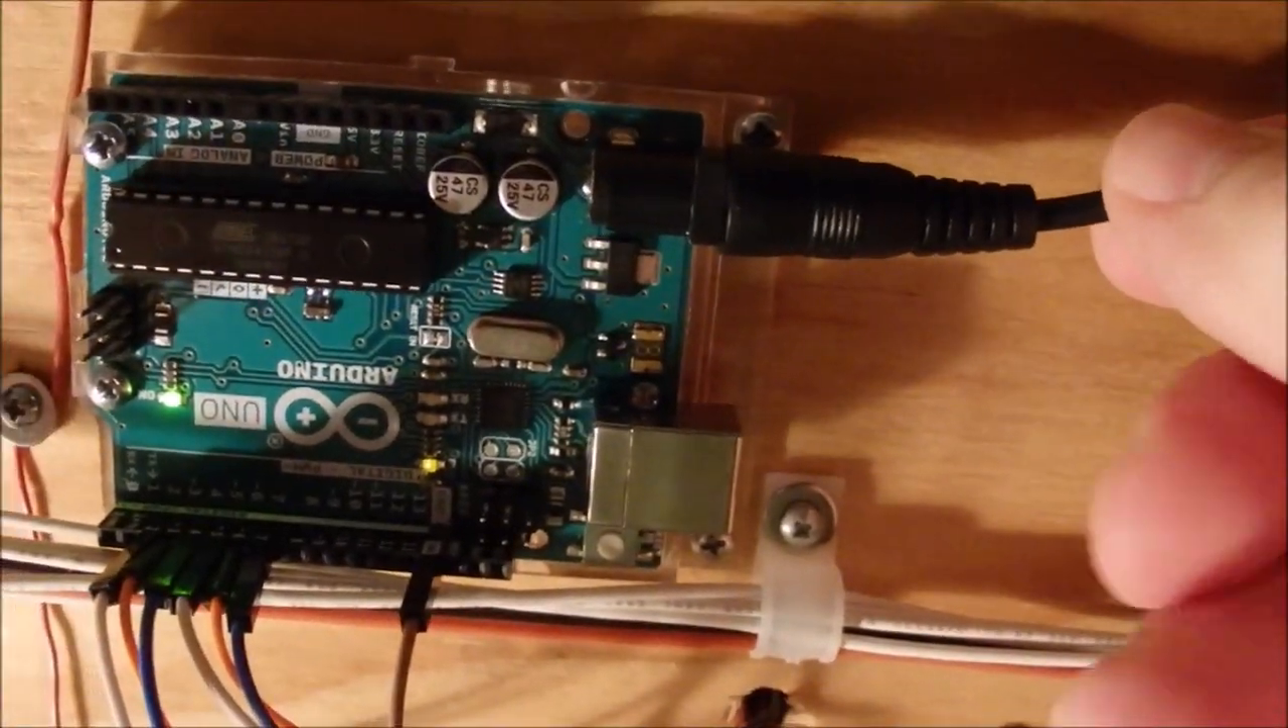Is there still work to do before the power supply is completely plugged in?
No.